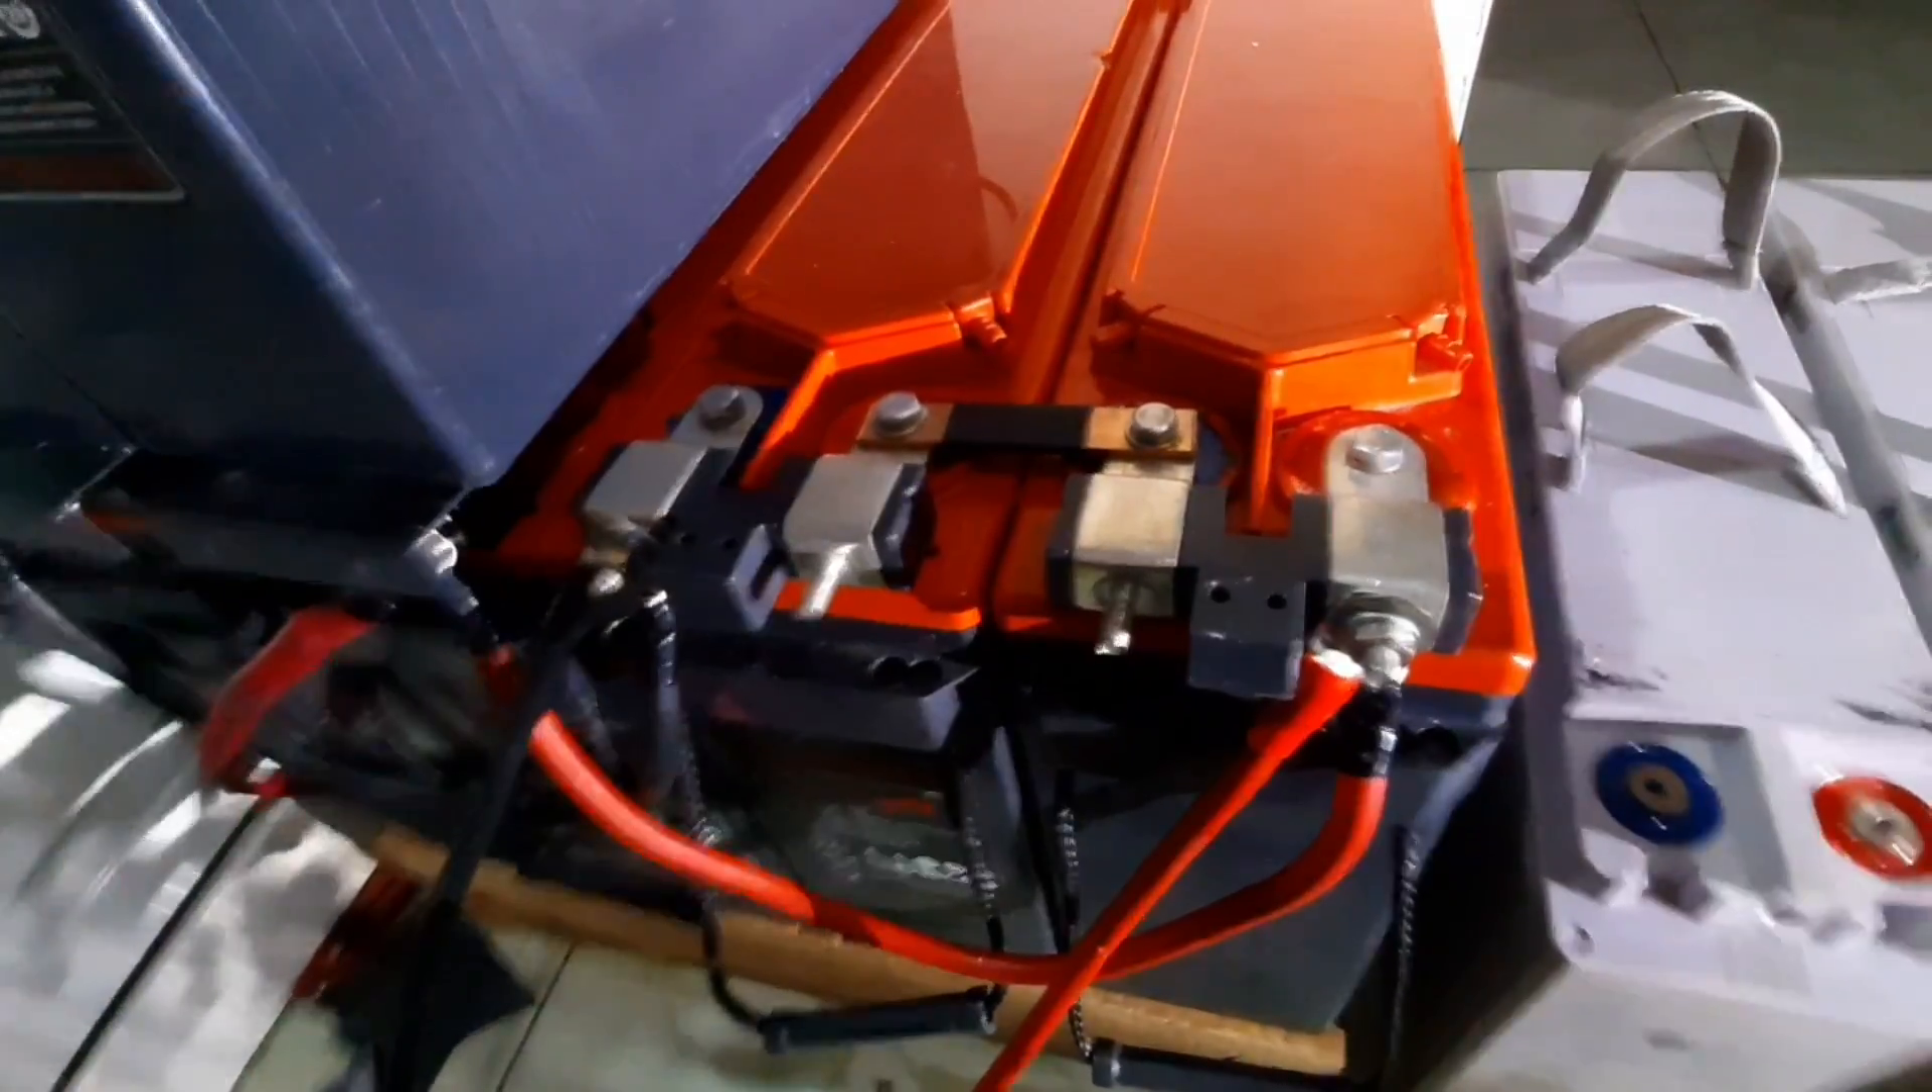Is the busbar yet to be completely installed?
No.